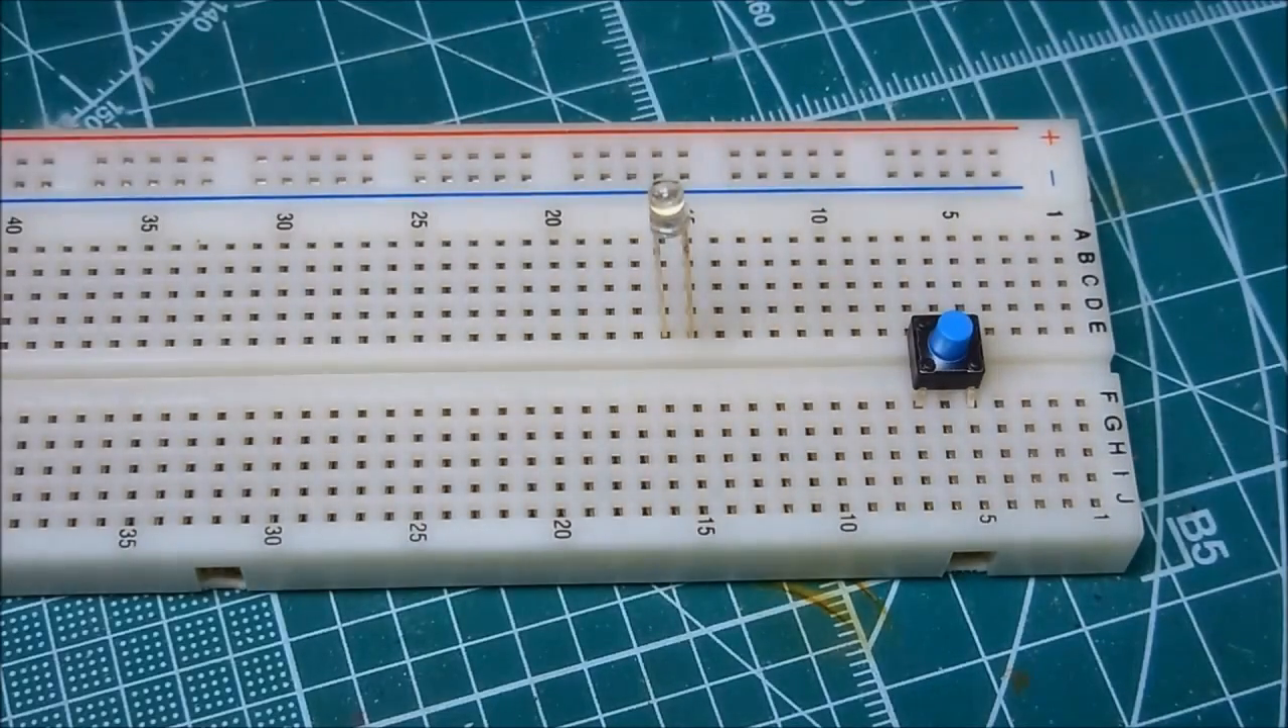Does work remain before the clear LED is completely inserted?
No.